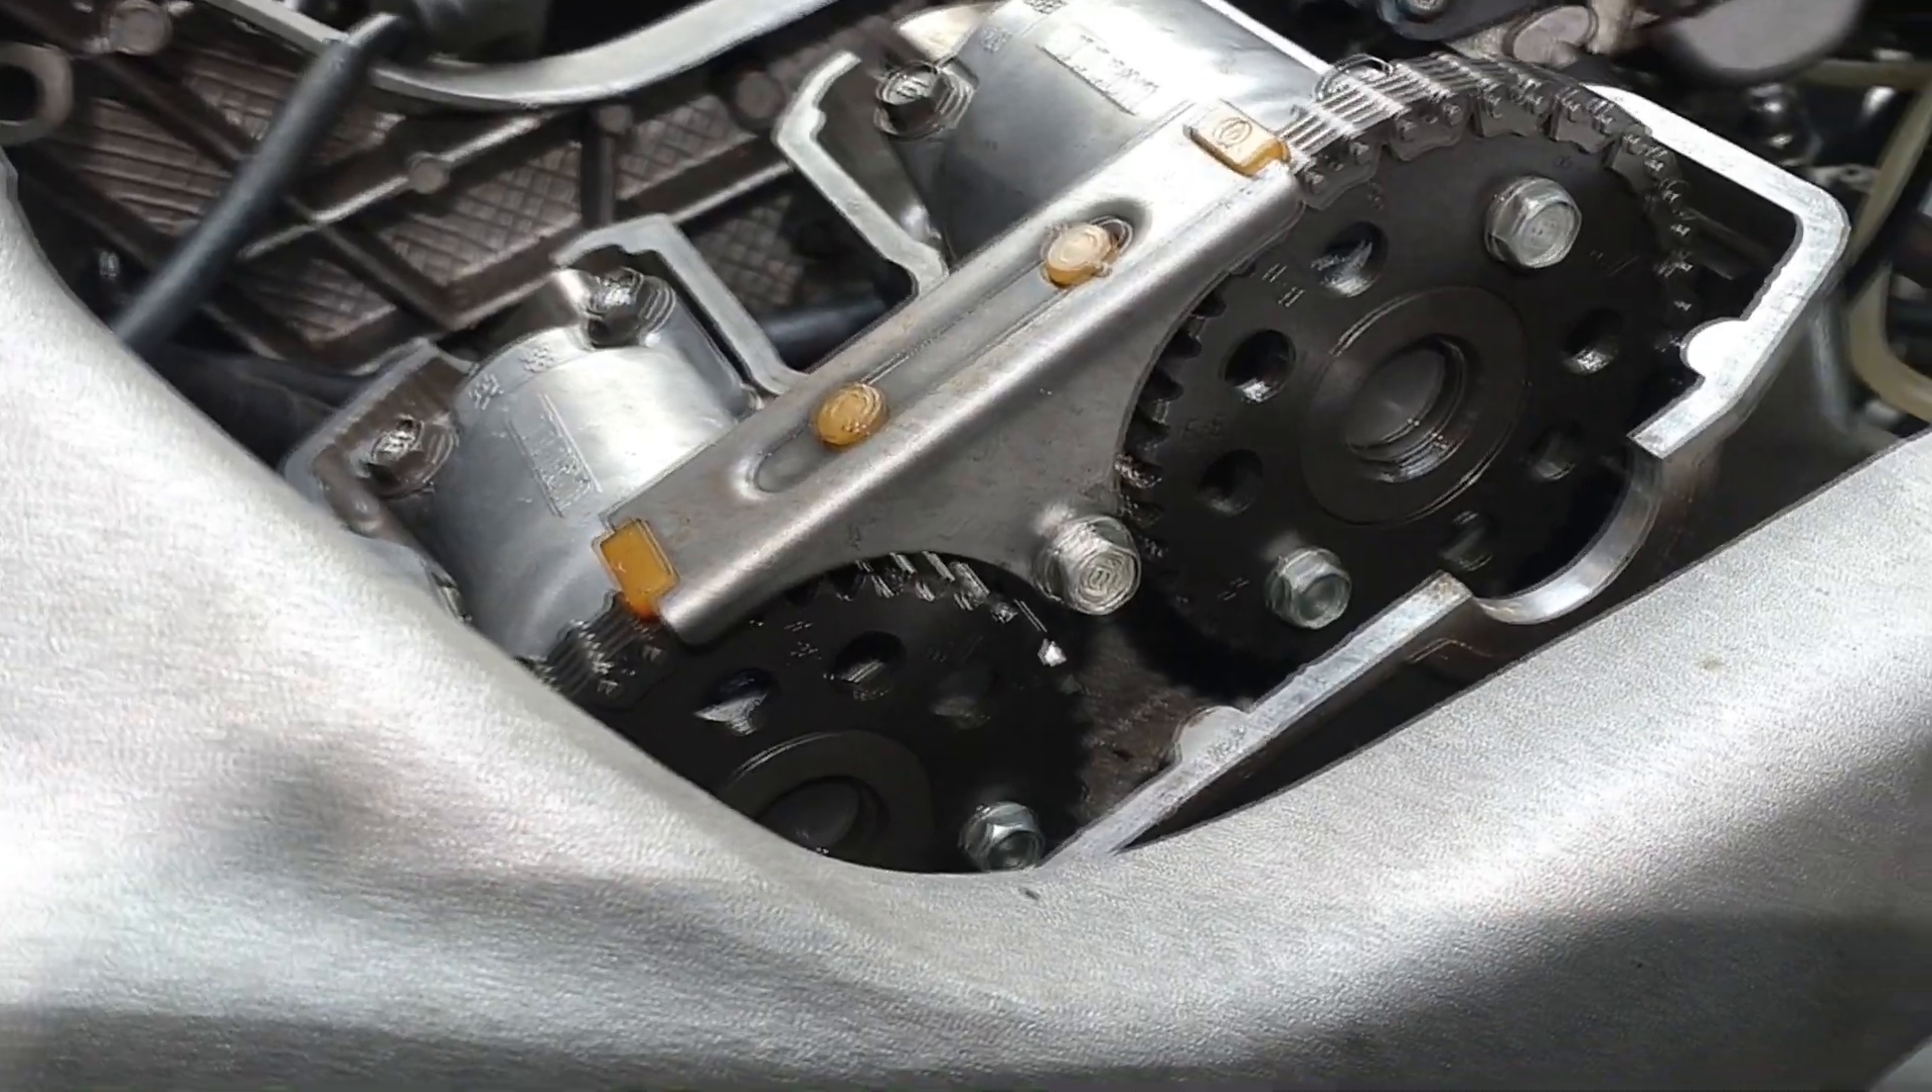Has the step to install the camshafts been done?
Yes.